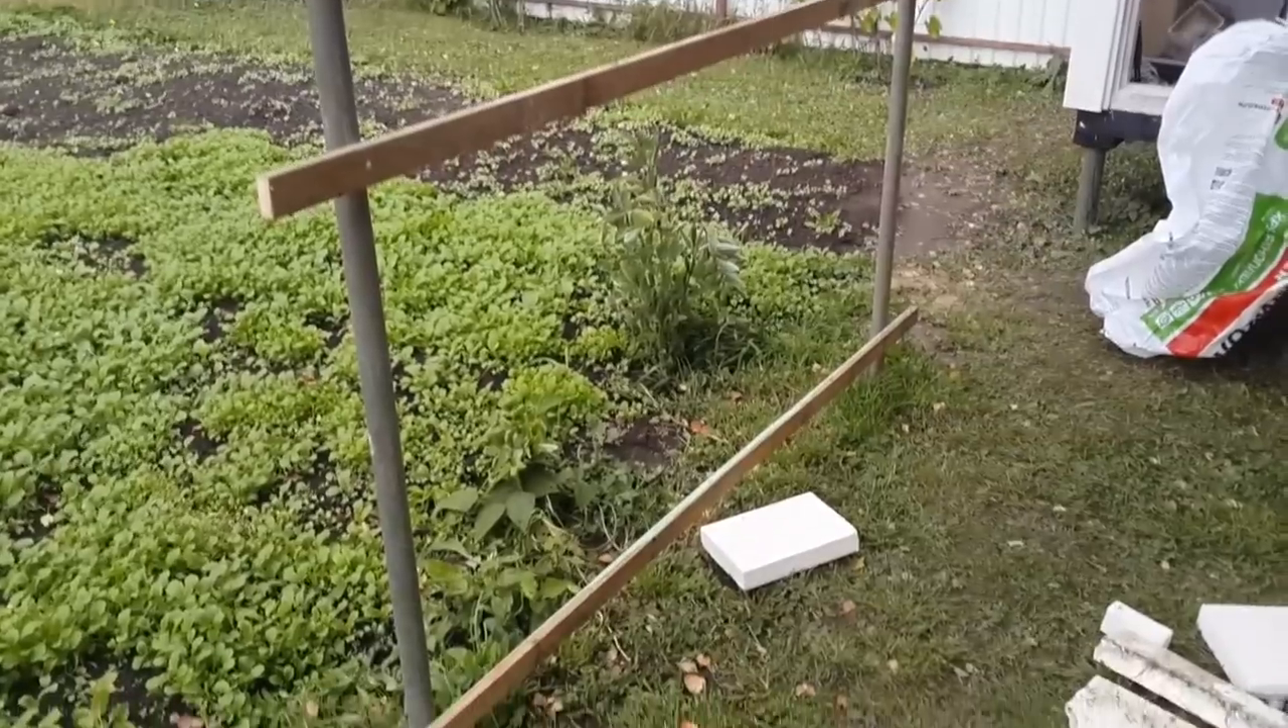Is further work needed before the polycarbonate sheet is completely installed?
Yes.